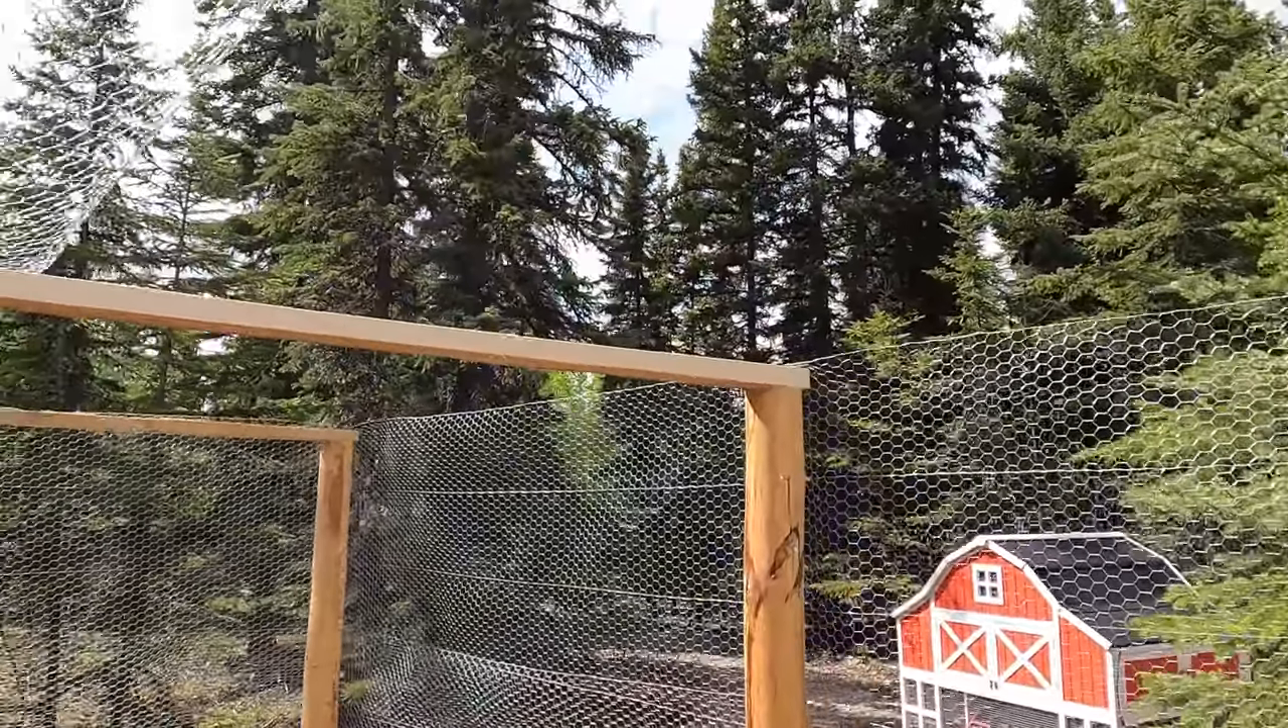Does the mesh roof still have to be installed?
Yes.